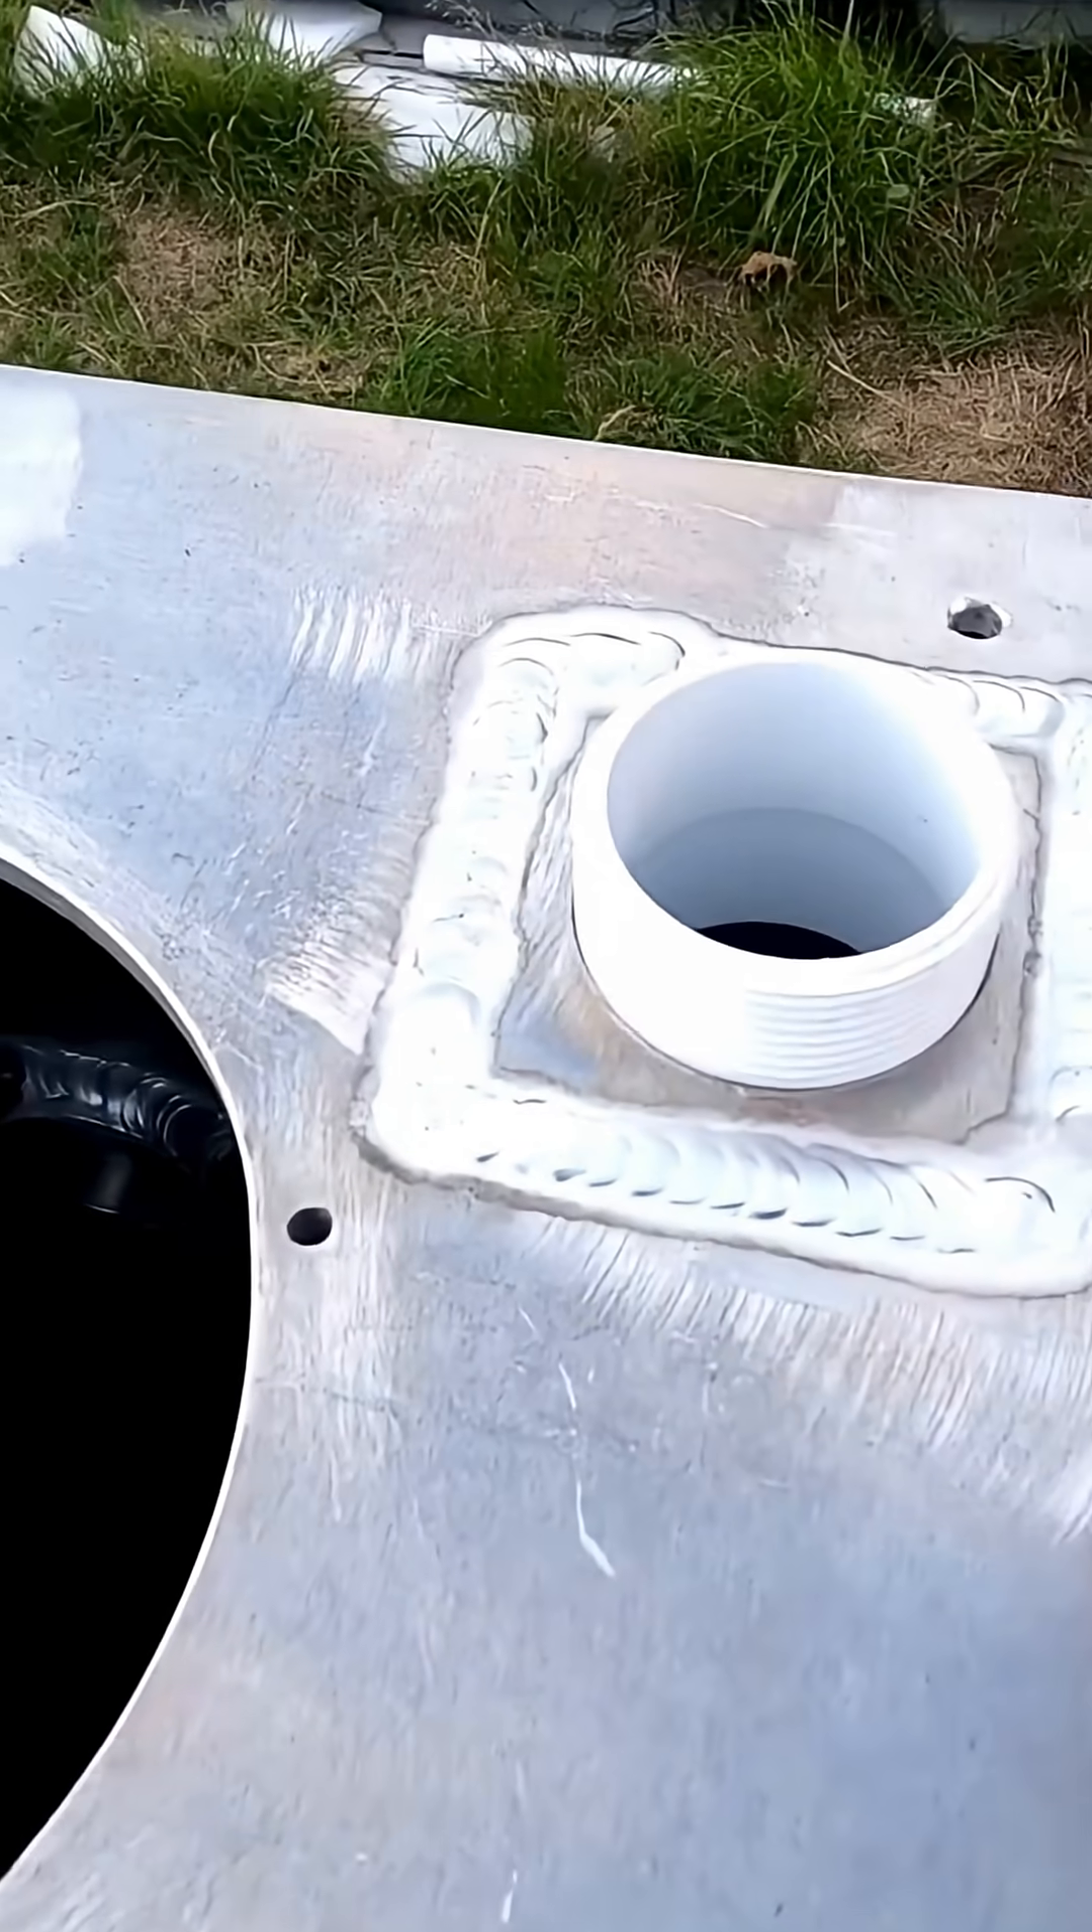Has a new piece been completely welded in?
Yes.